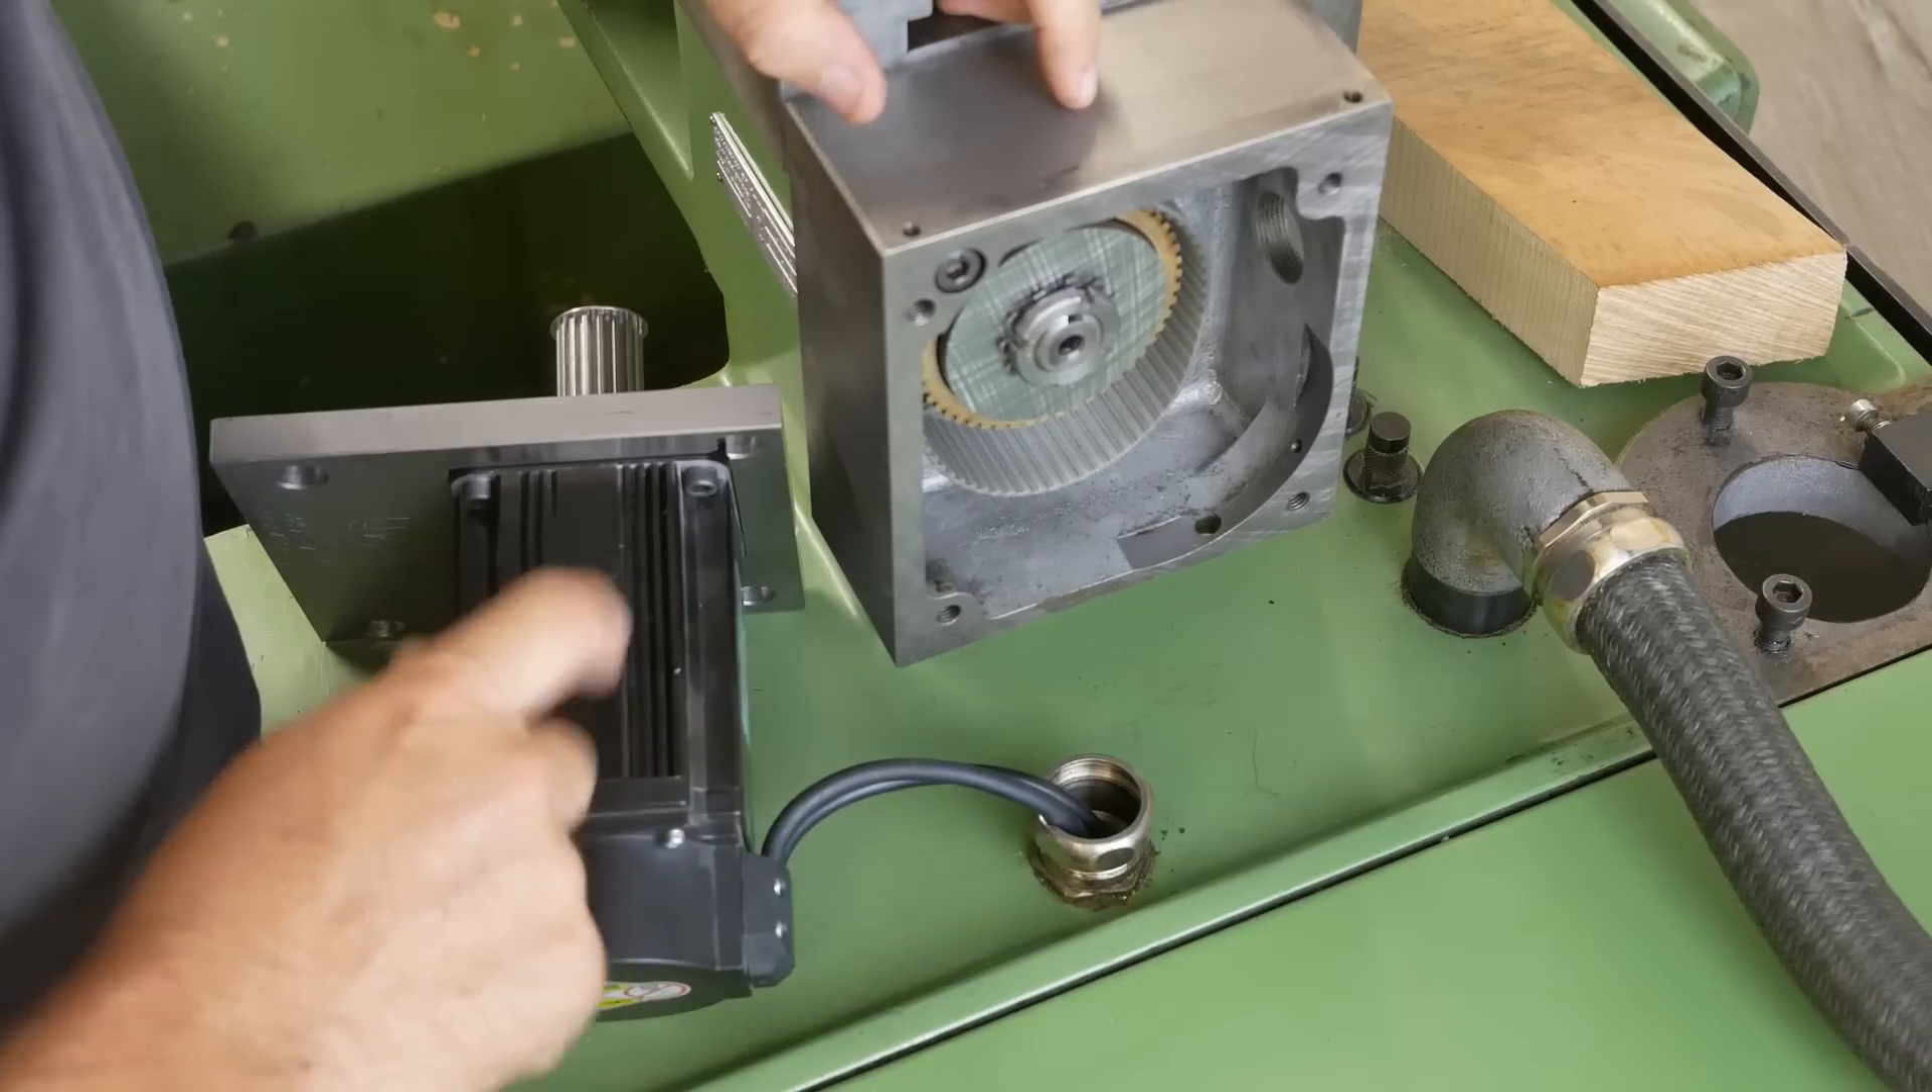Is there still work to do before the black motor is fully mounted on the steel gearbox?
Yes.